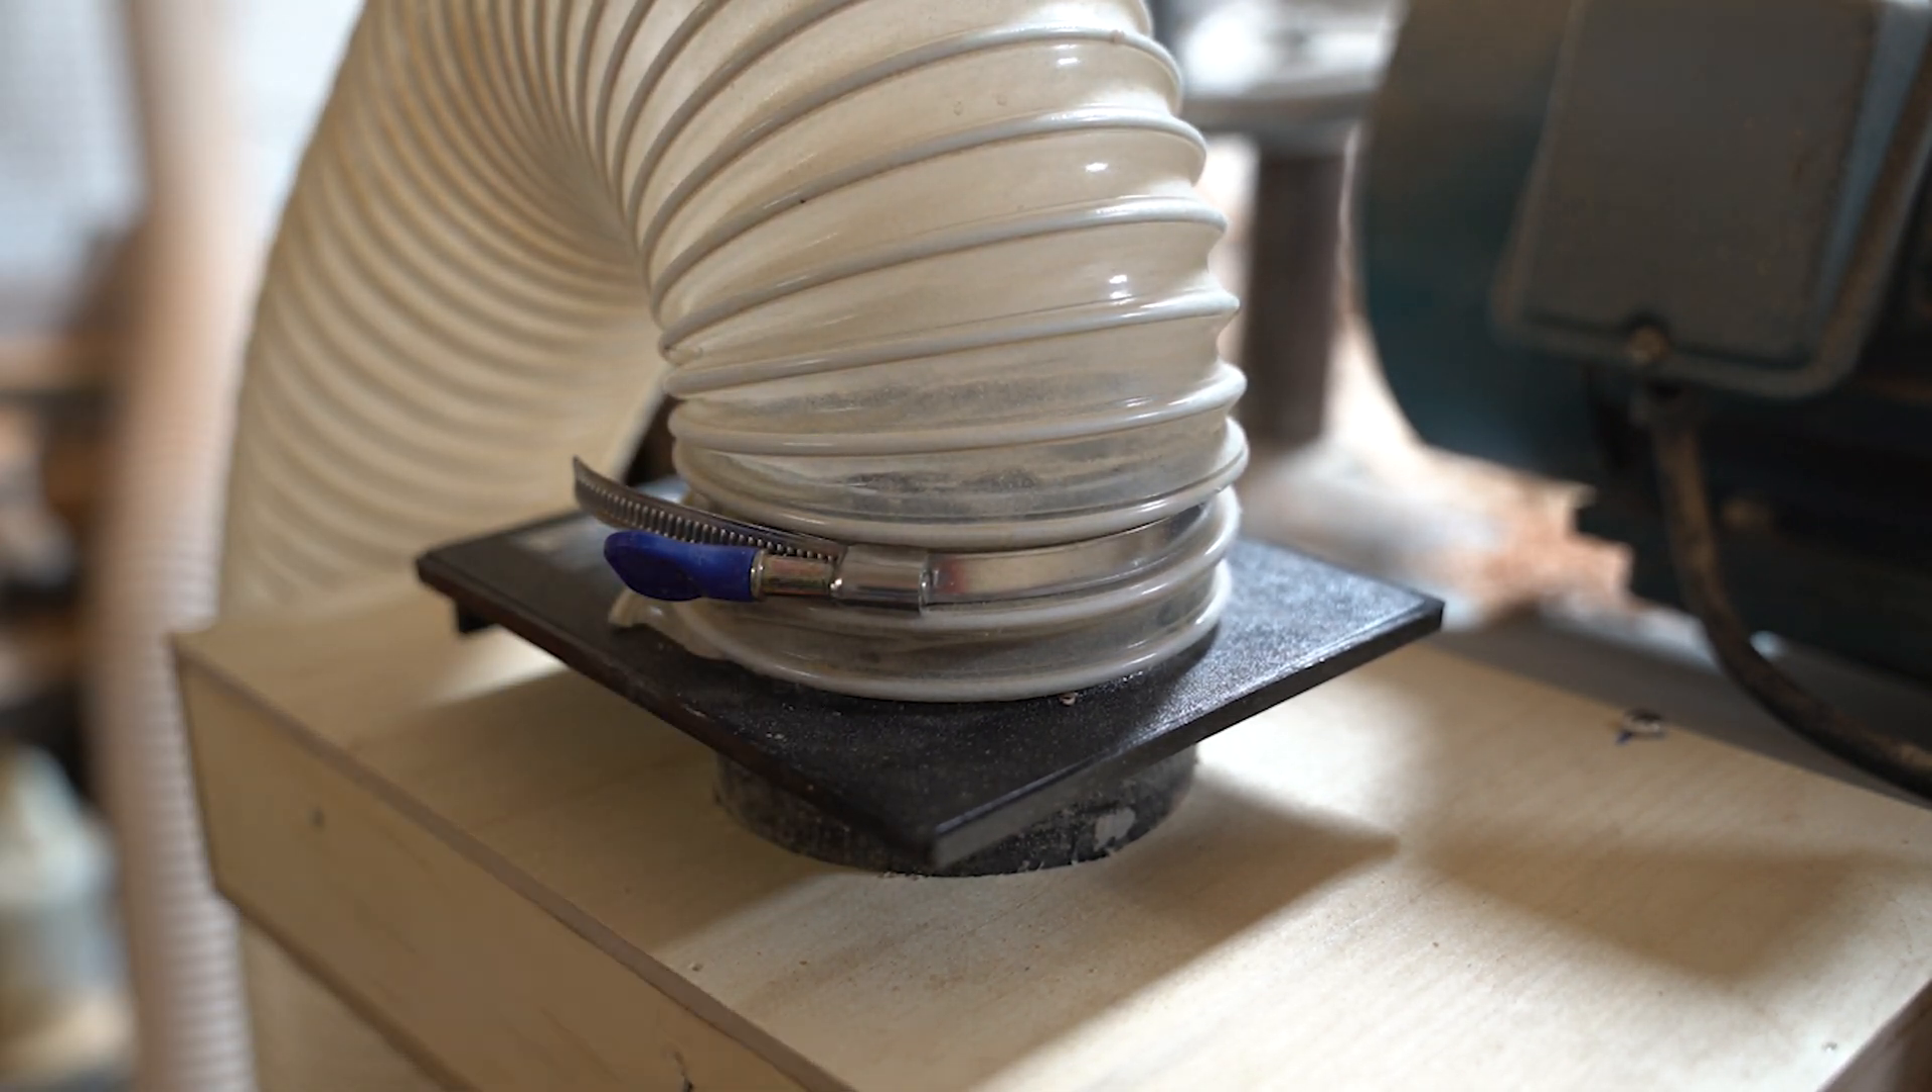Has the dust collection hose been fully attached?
Yes.